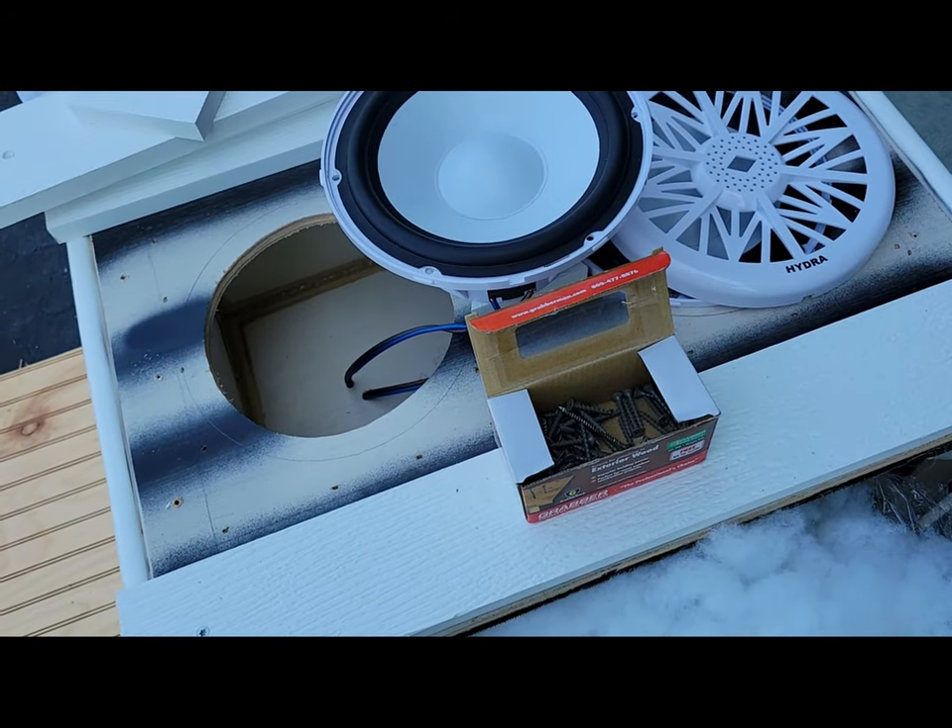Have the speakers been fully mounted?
No.